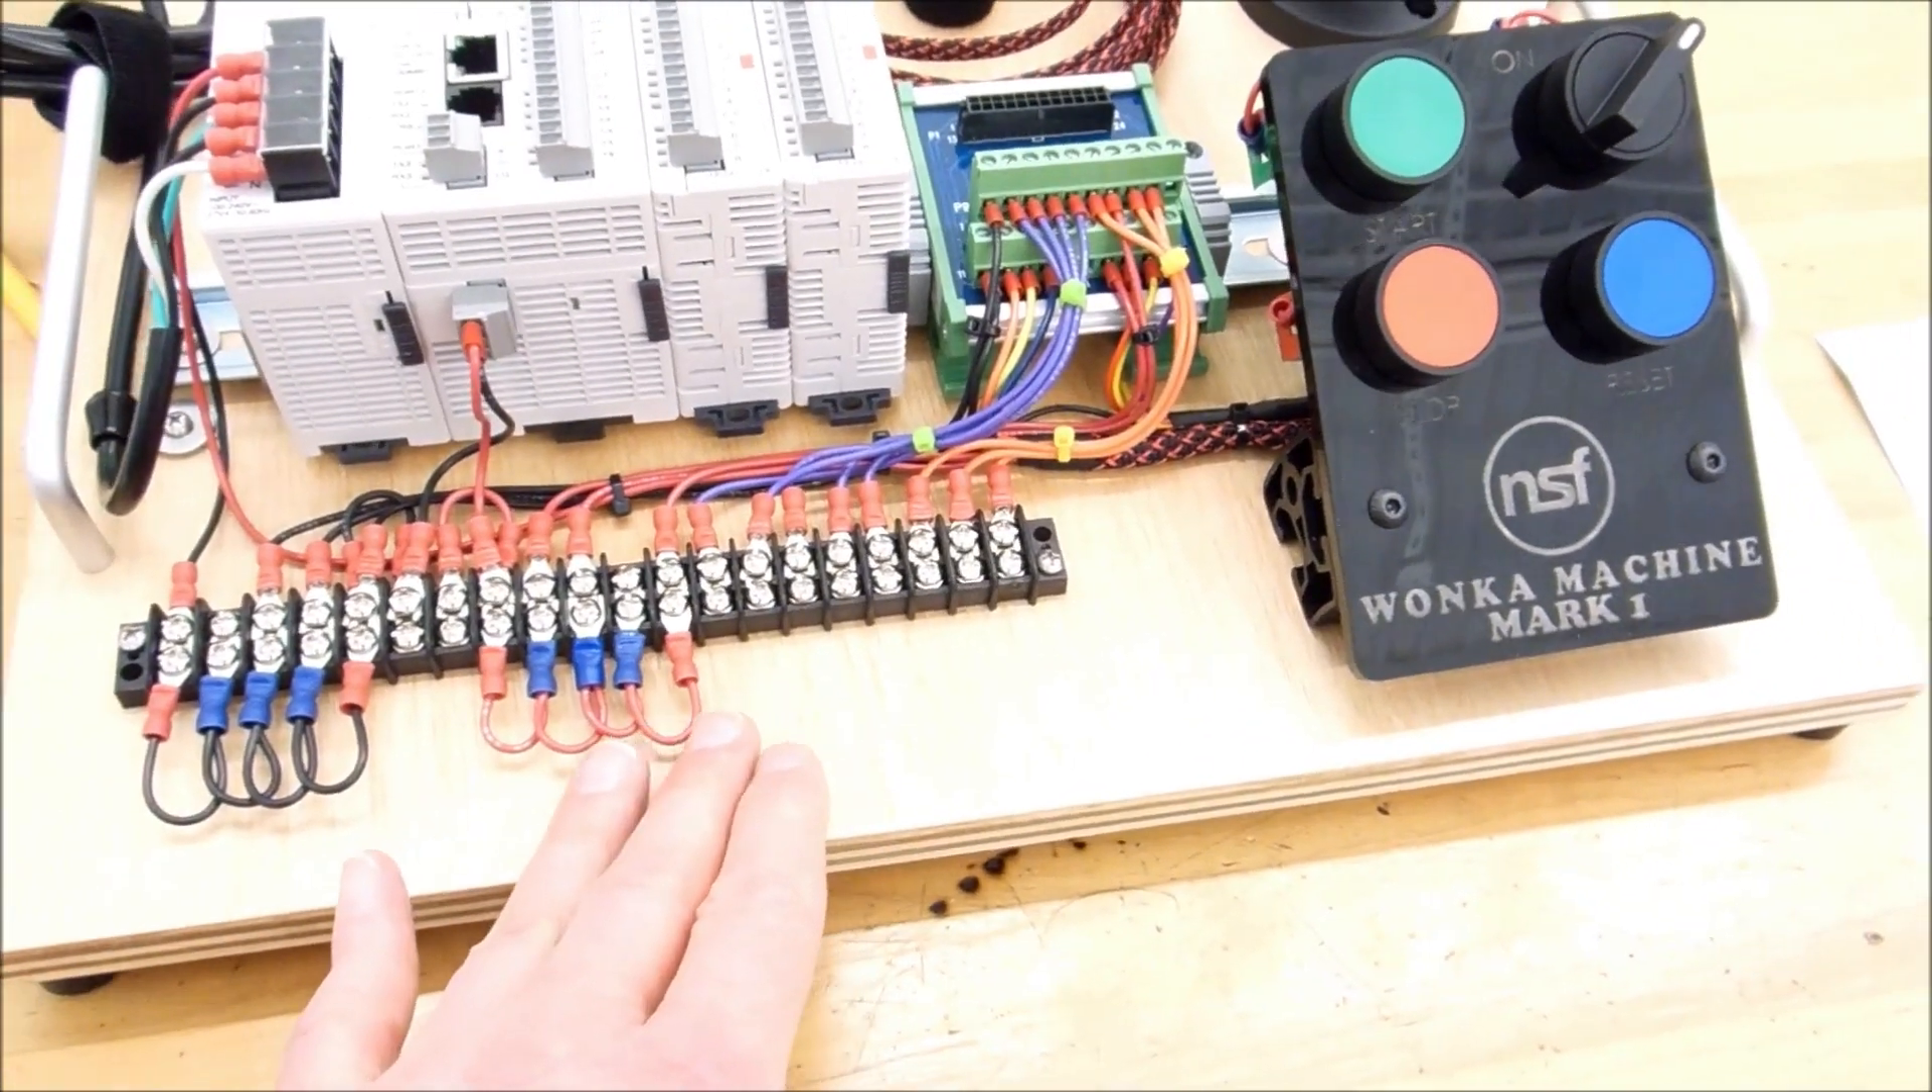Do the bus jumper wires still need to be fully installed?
No.